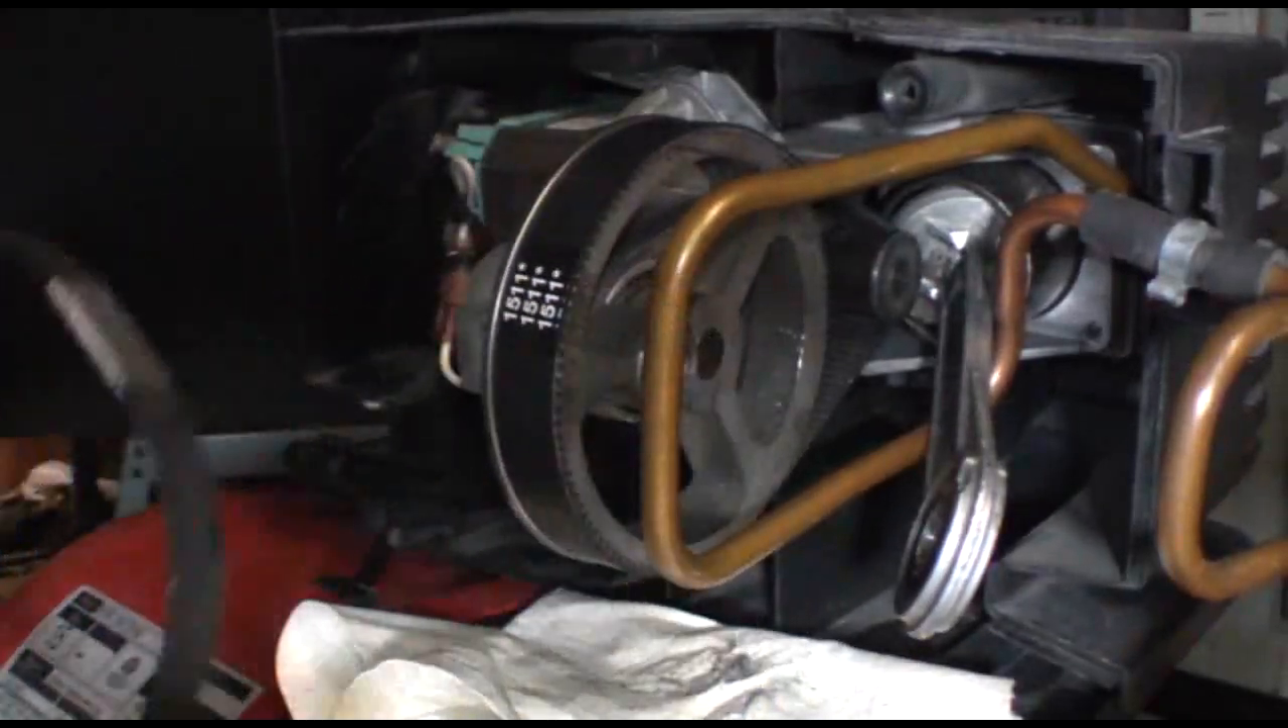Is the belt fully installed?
Yes.